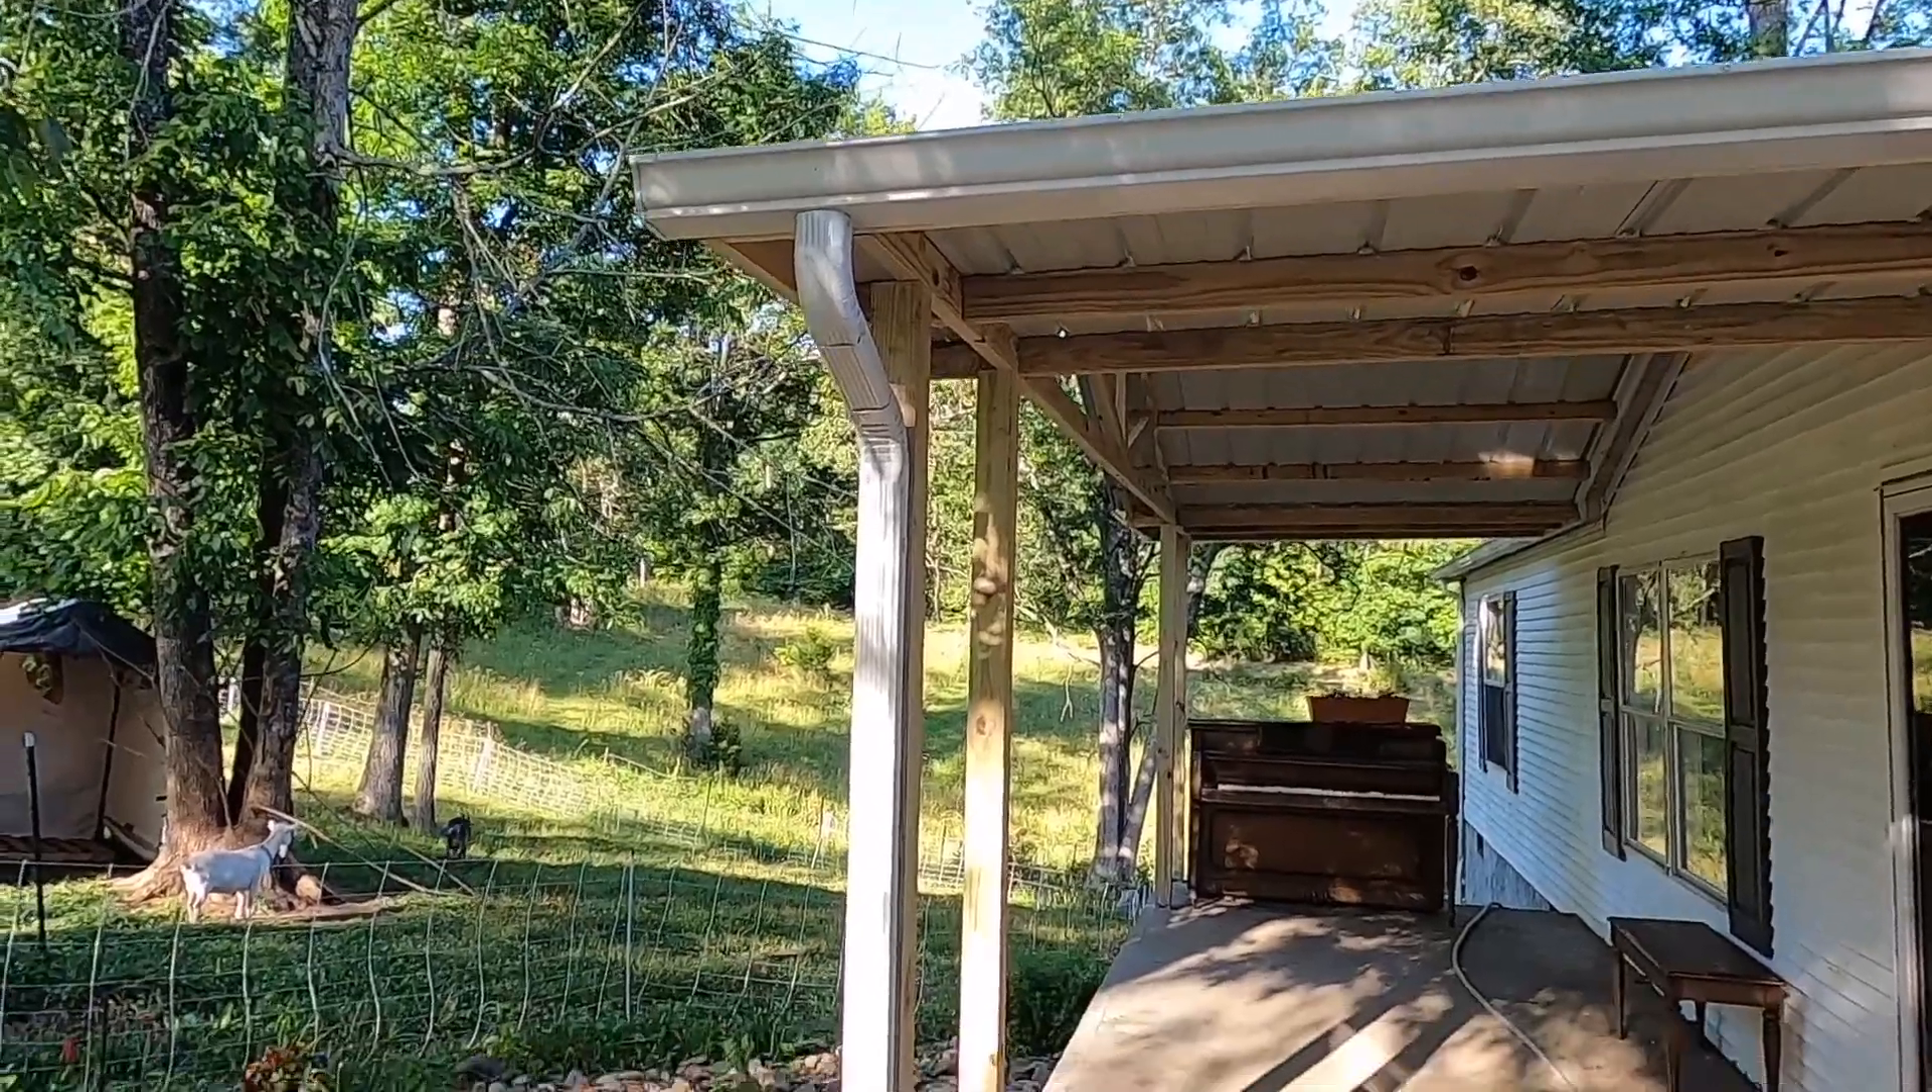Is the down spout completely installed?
Yes.